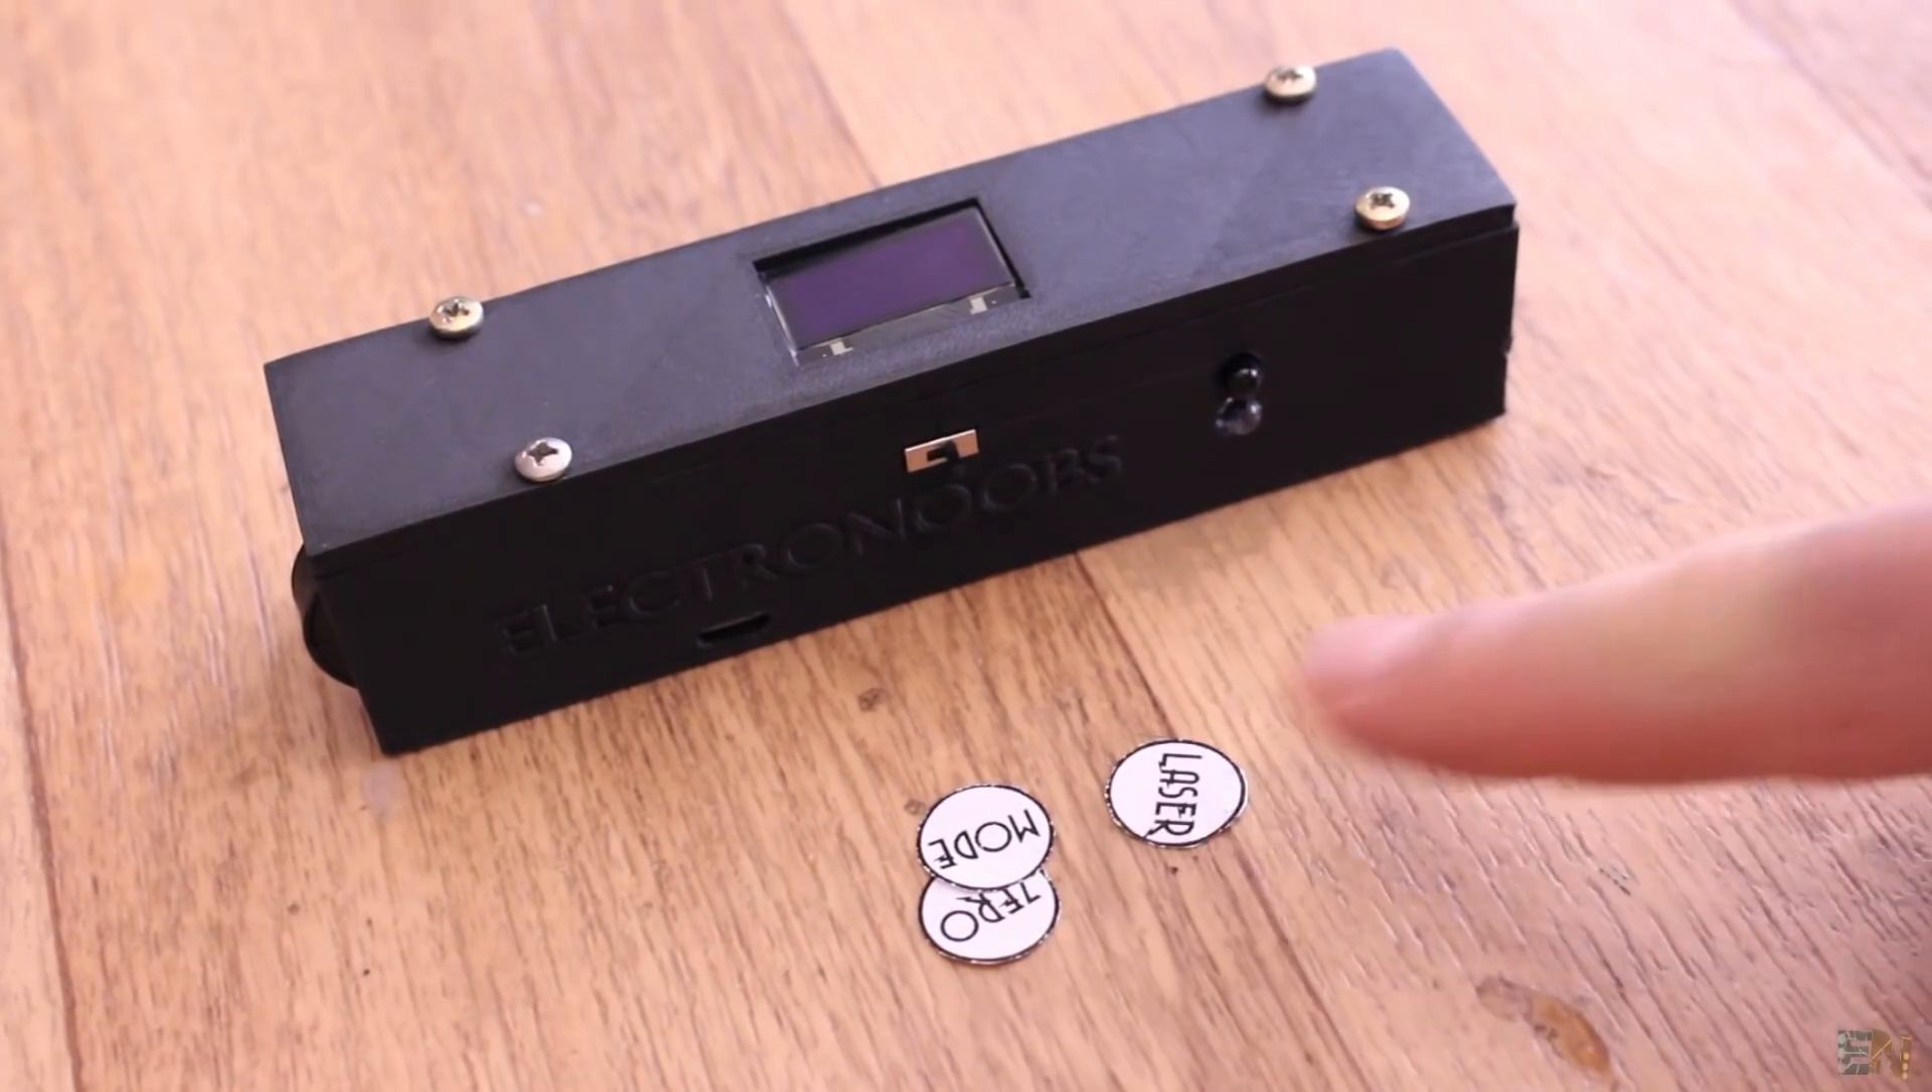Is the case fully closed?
Yes.